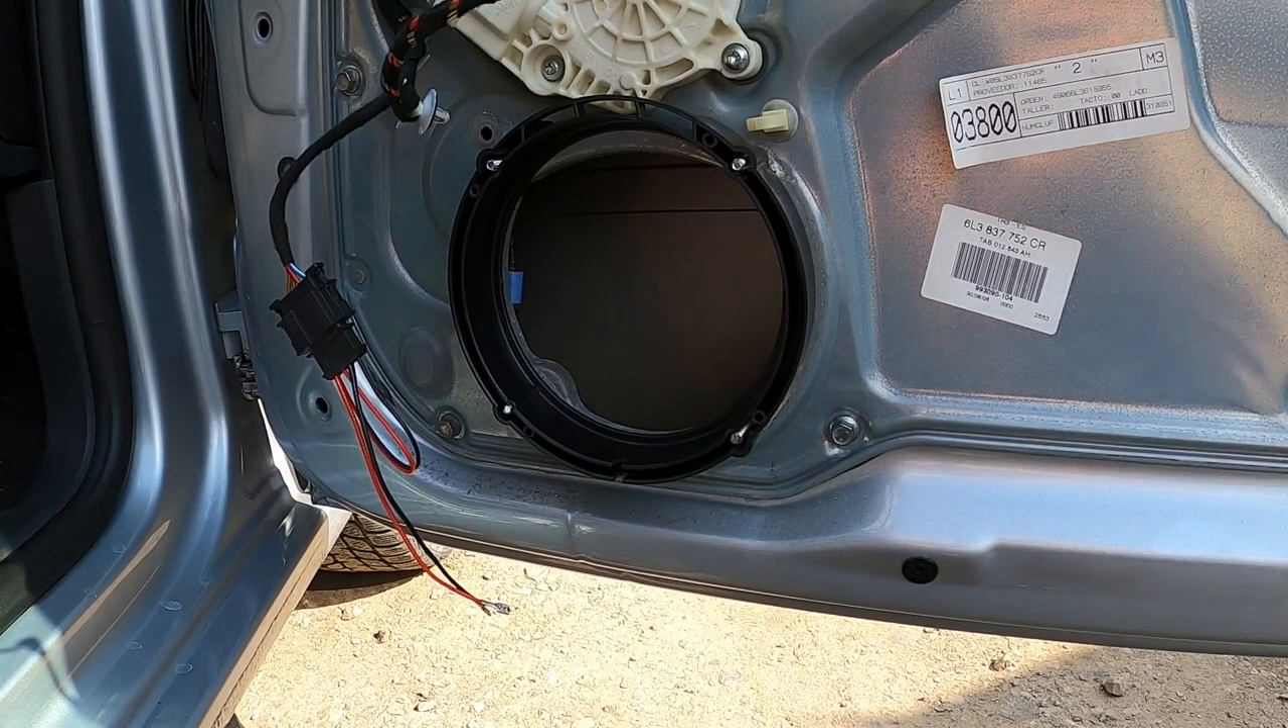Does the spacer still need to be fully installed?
No.